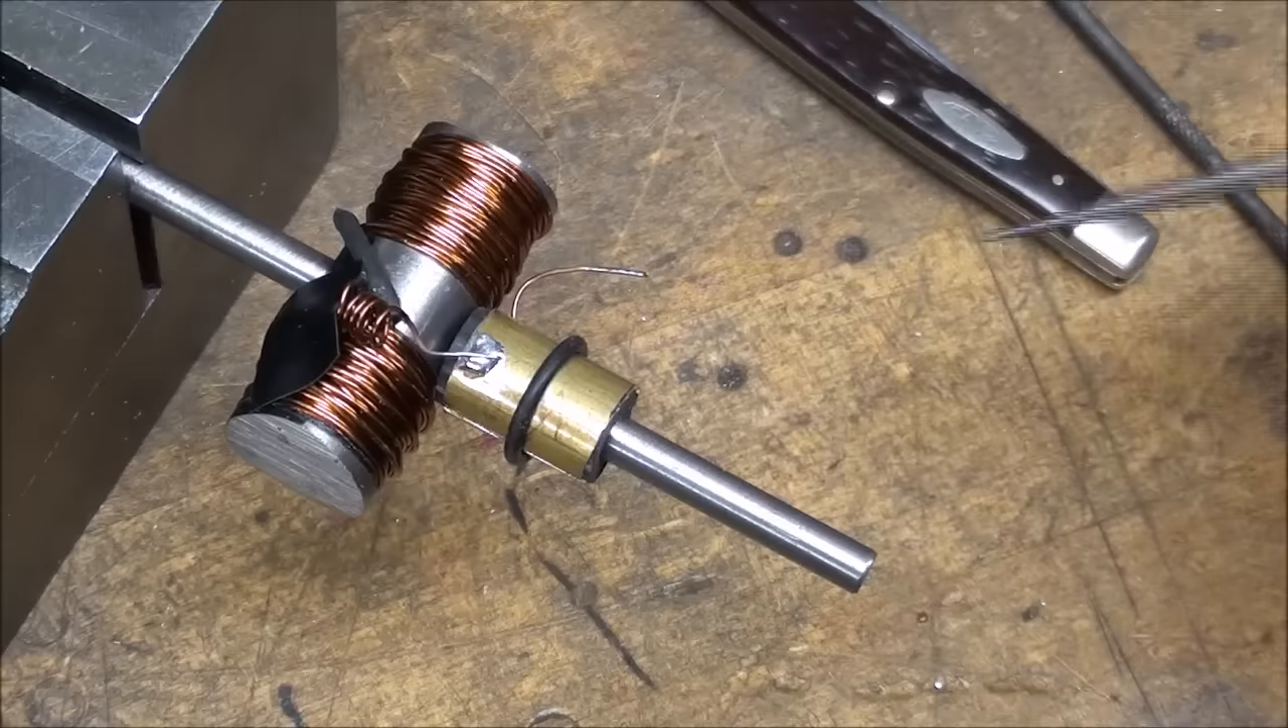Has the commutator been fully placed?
Yes.